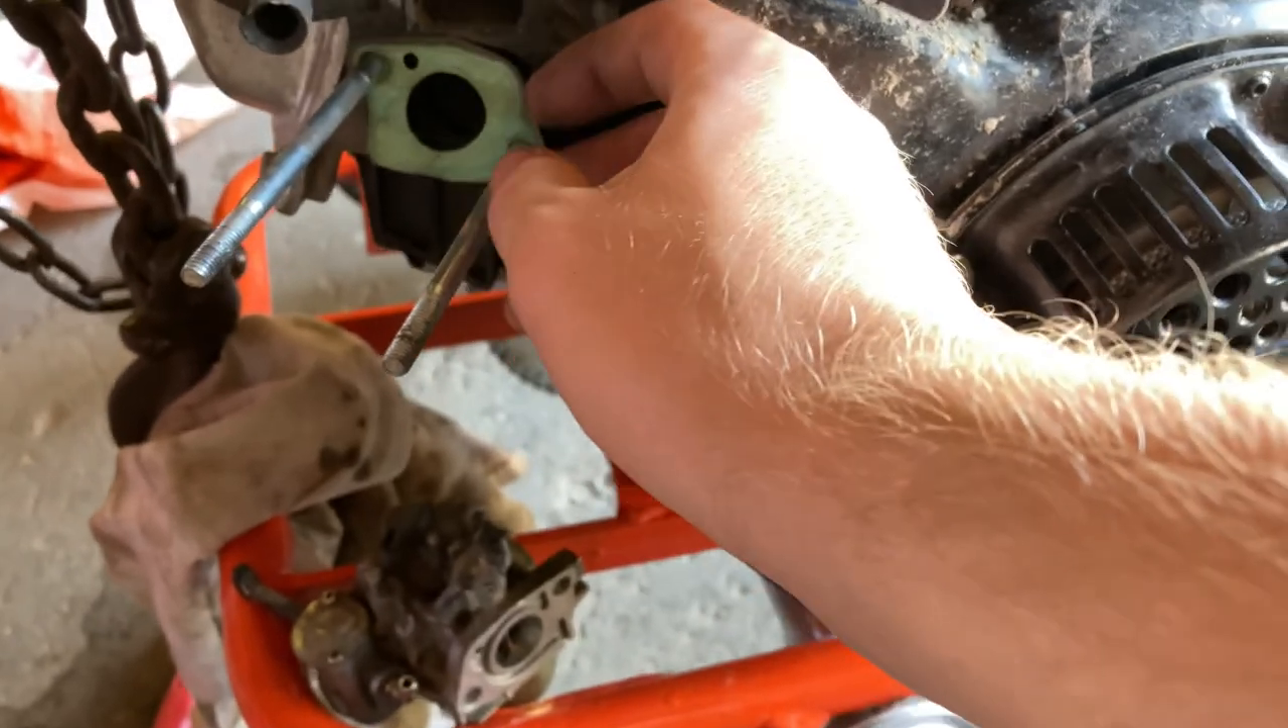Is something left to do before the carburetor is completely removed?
No.